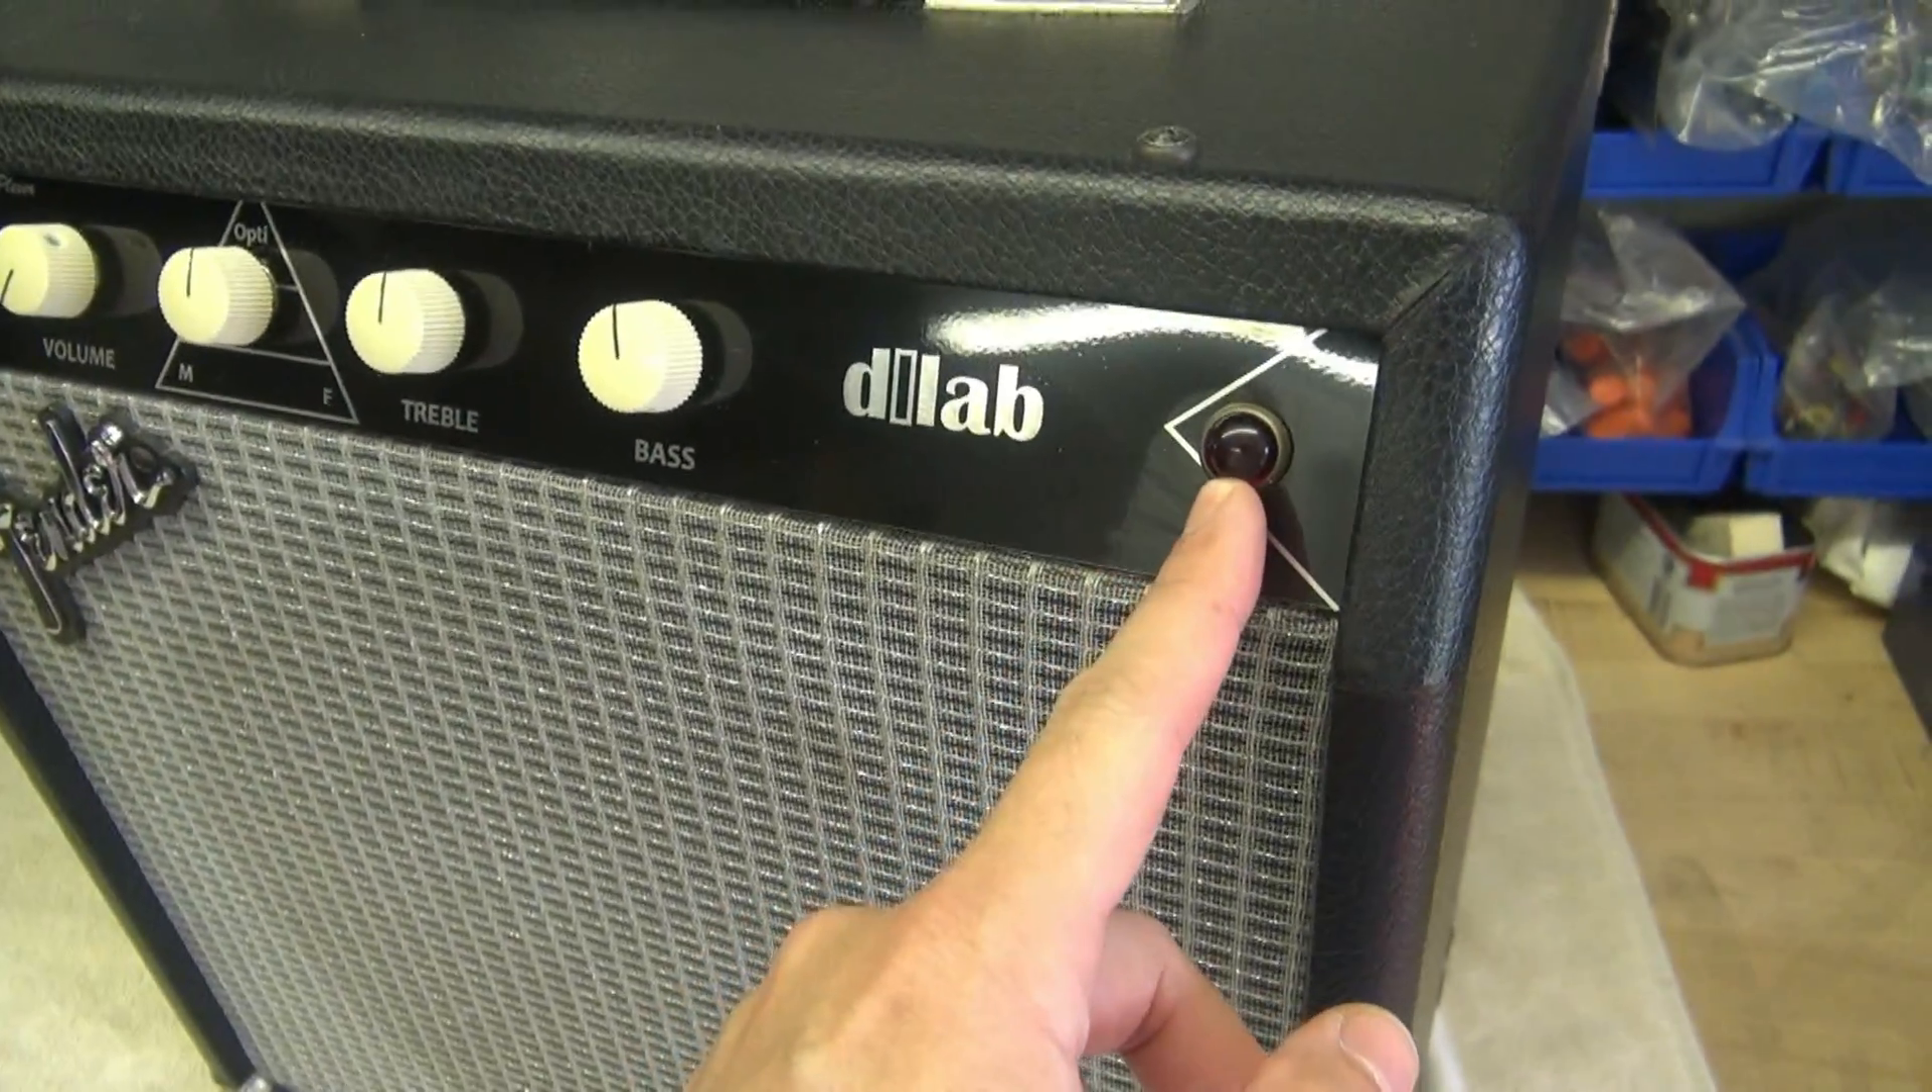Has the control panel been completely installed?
Yes.